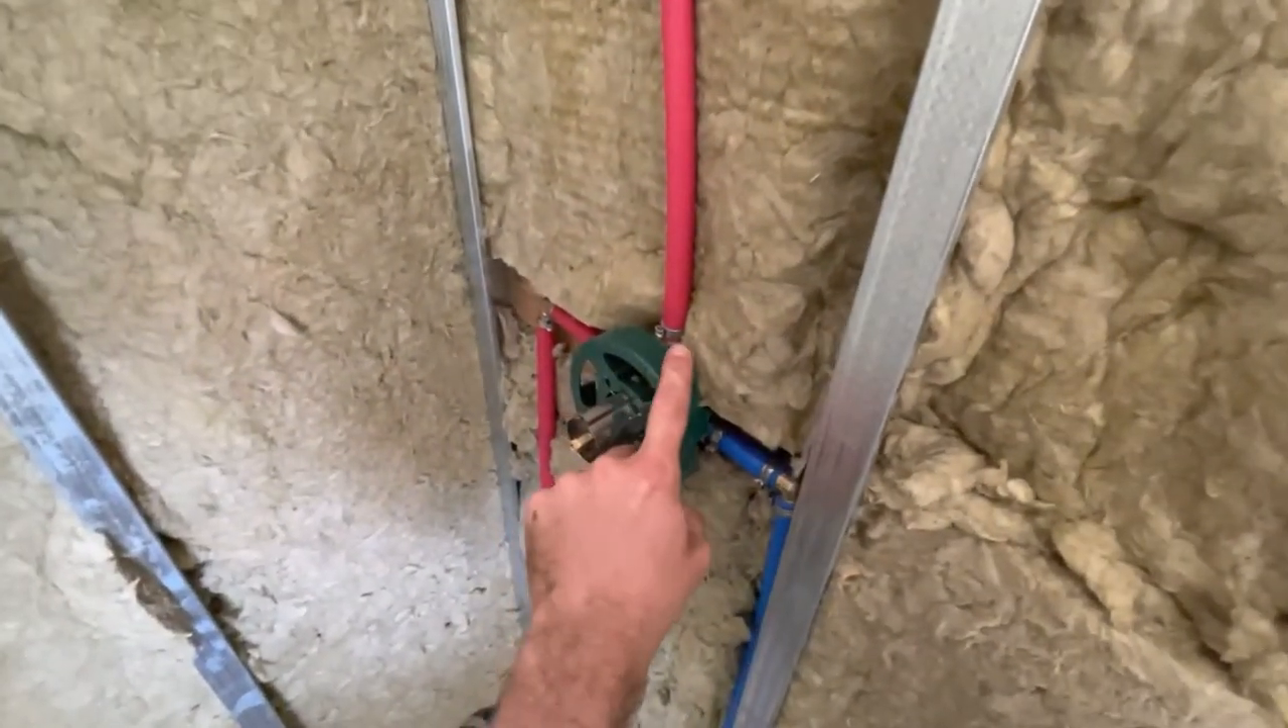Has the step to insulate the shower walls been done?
Yes.